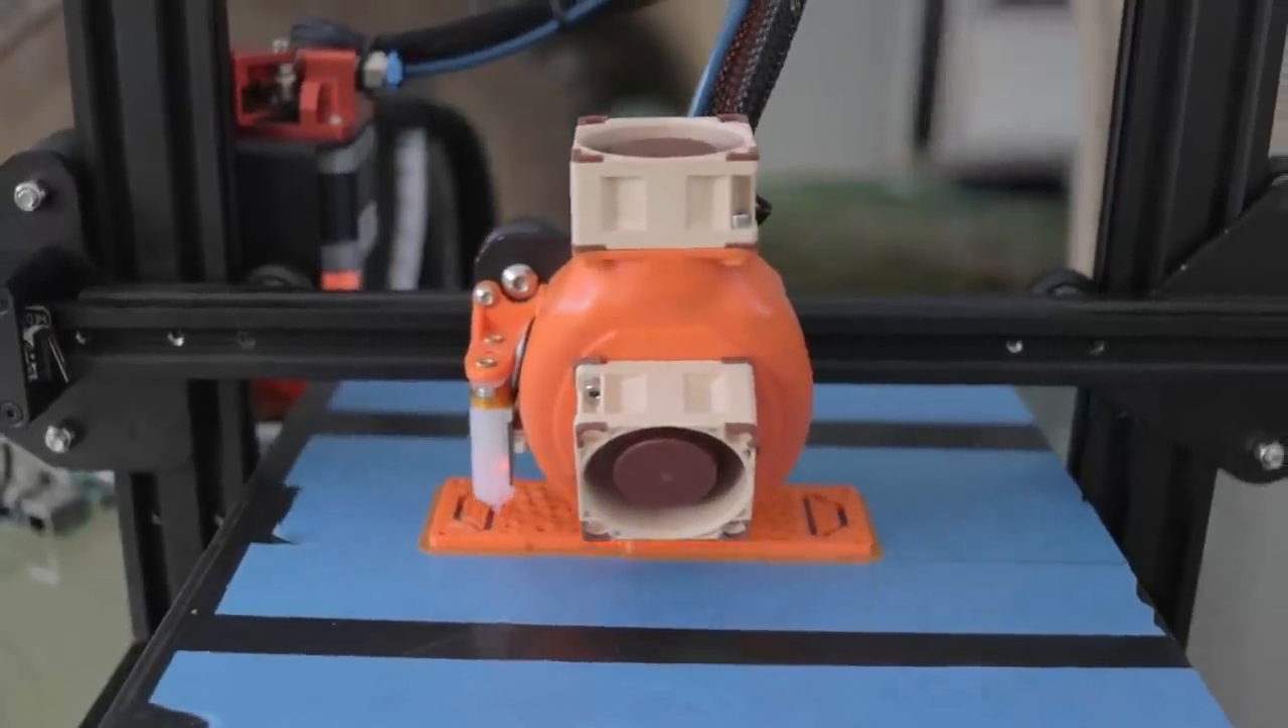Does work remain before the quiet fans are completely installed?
No.